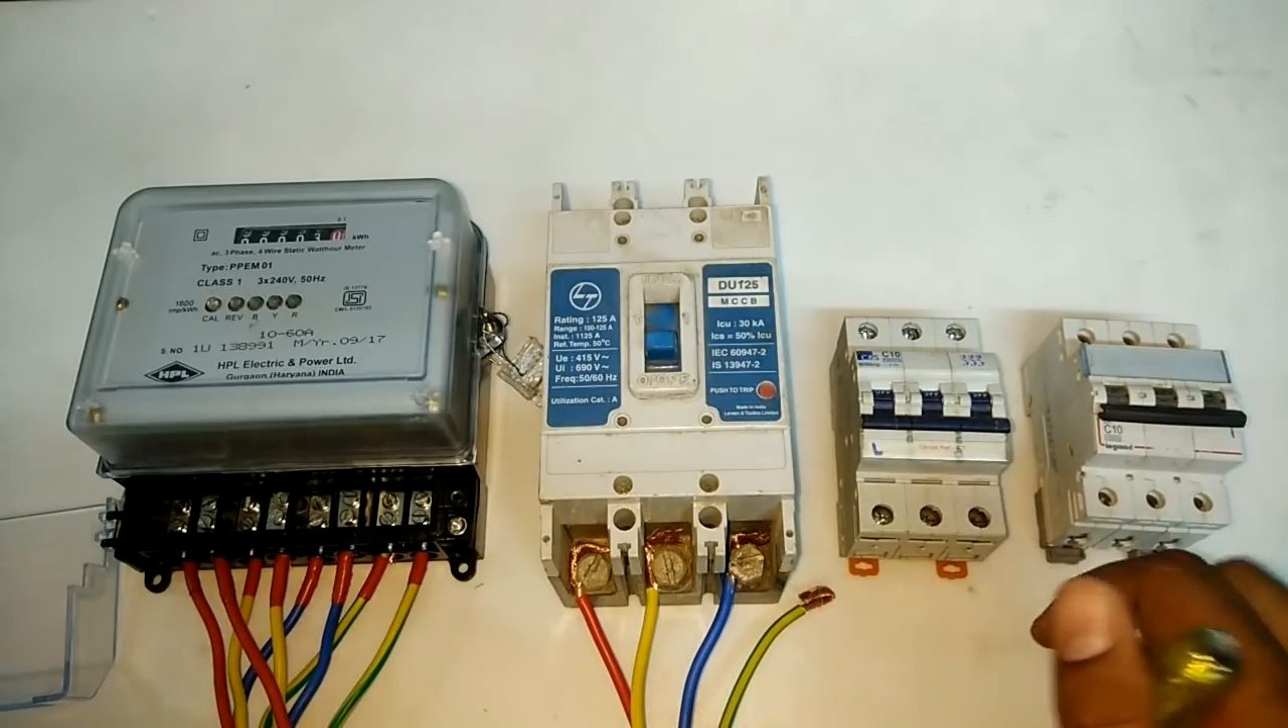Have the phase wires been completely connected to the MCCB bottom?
Yes.